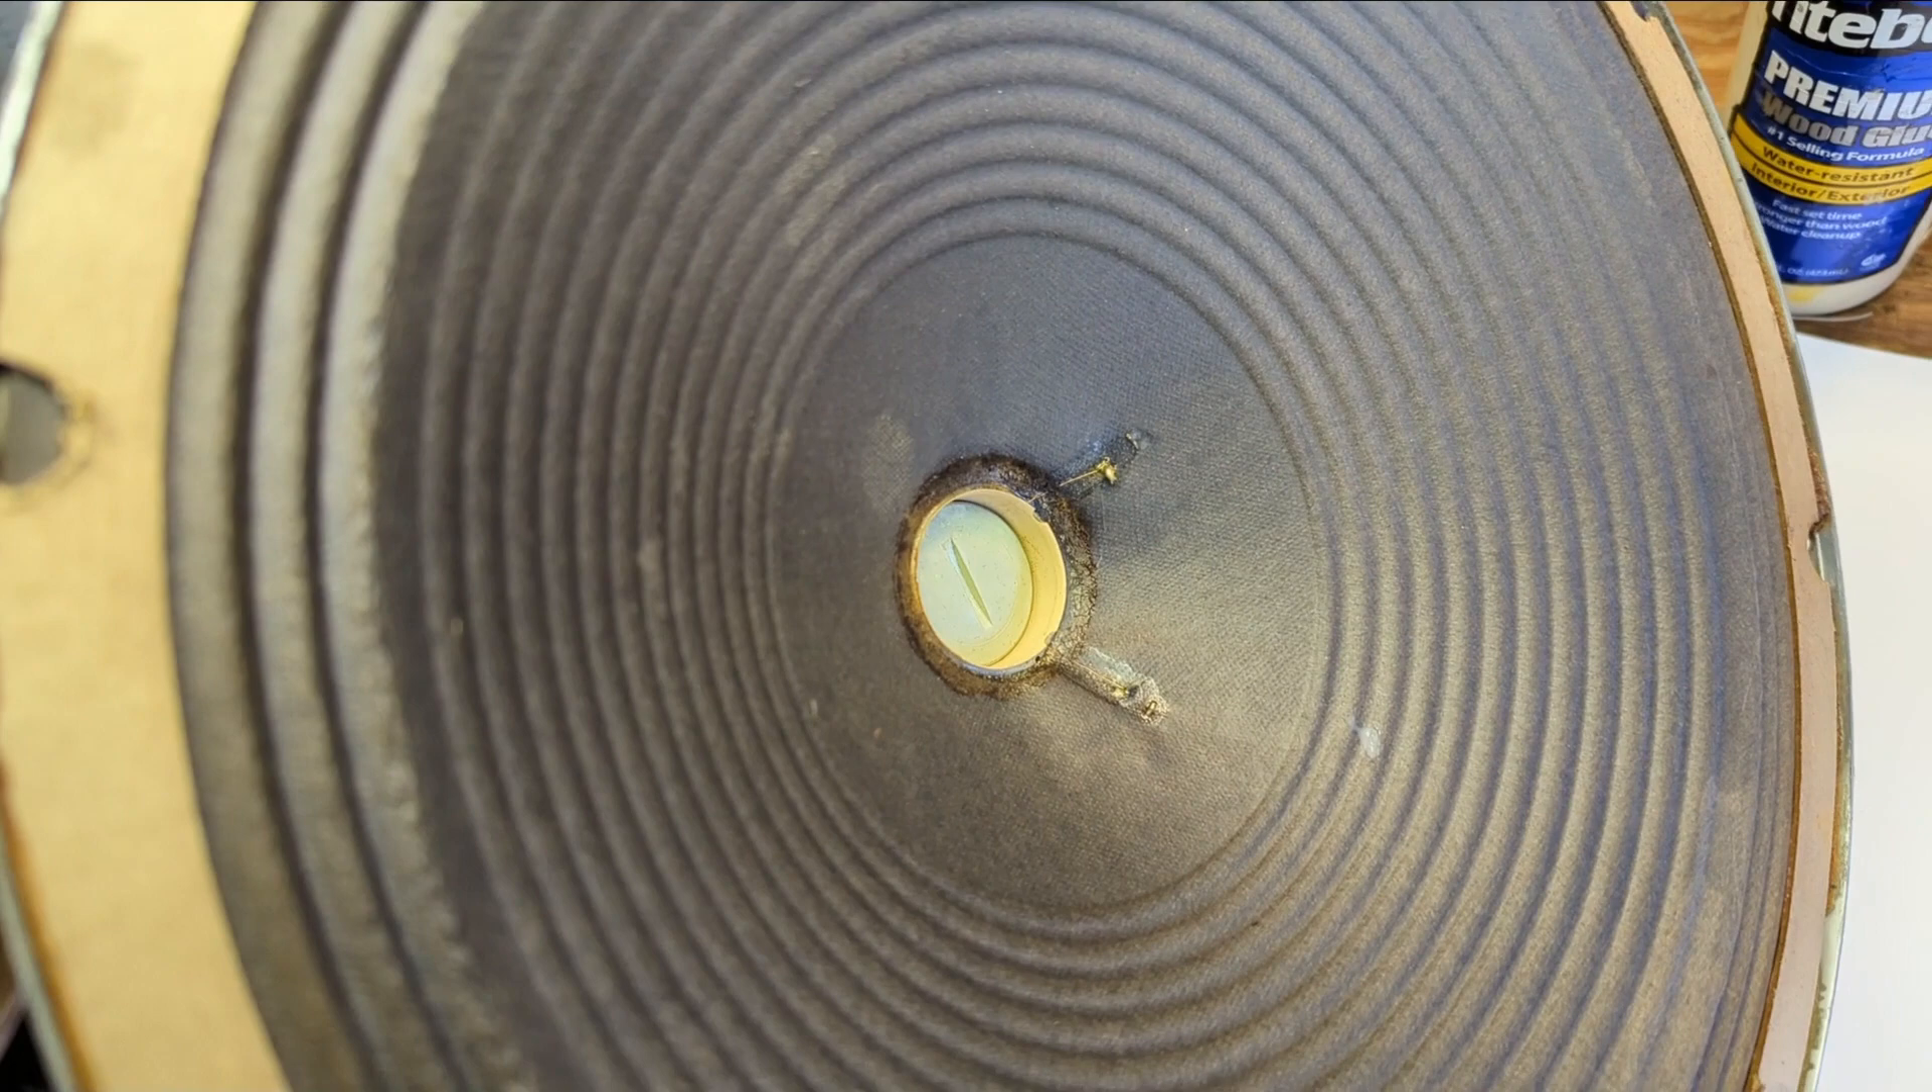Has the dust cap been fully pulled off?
Yes.